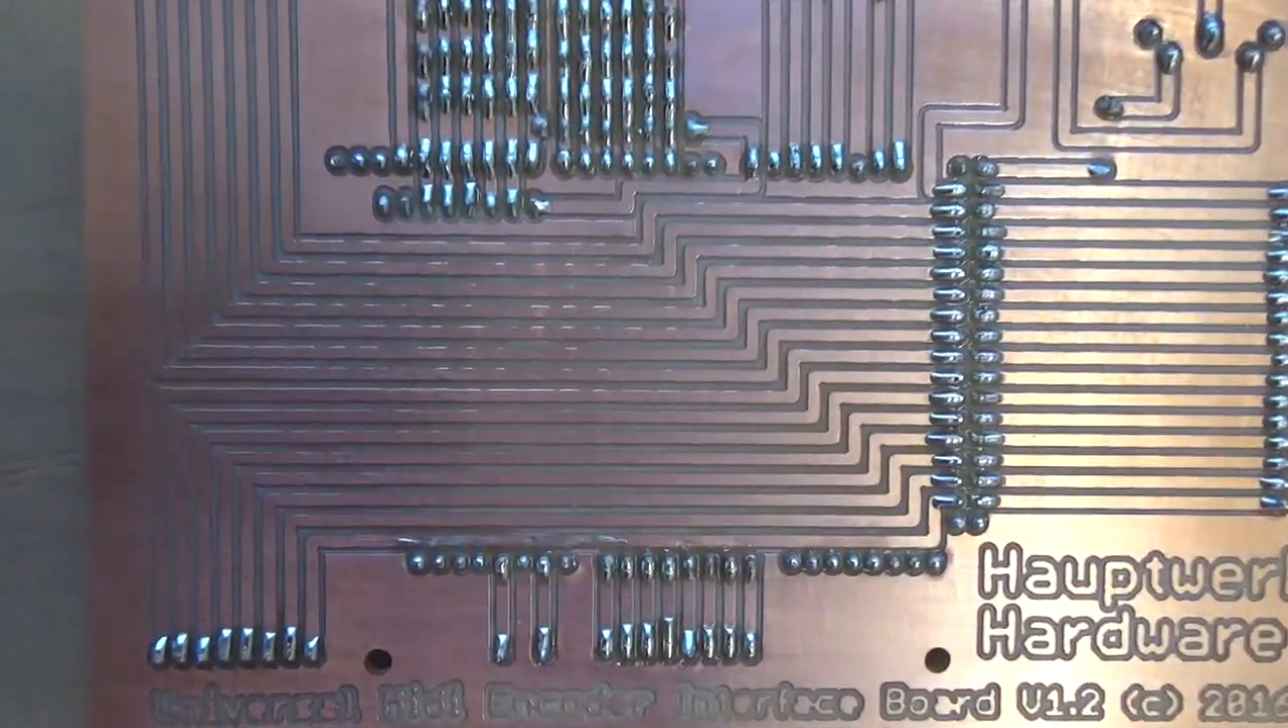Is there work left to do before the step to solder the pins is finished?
No.